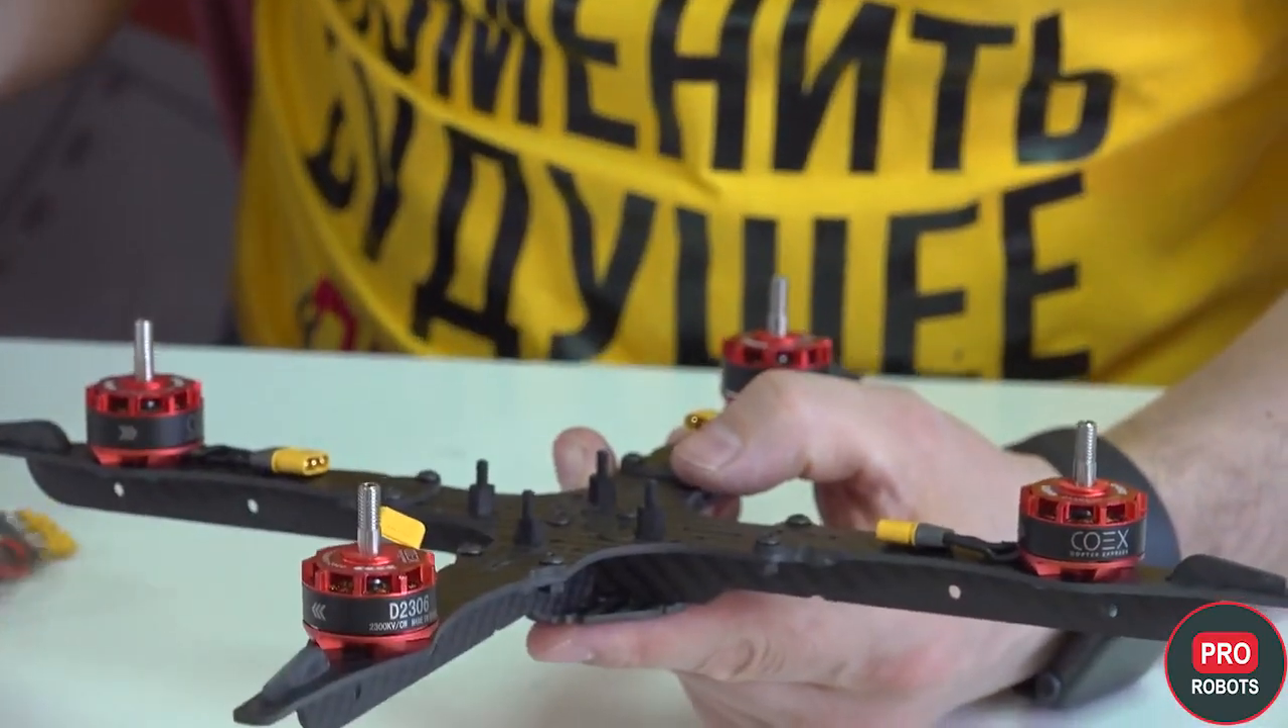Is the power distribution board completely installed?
No.